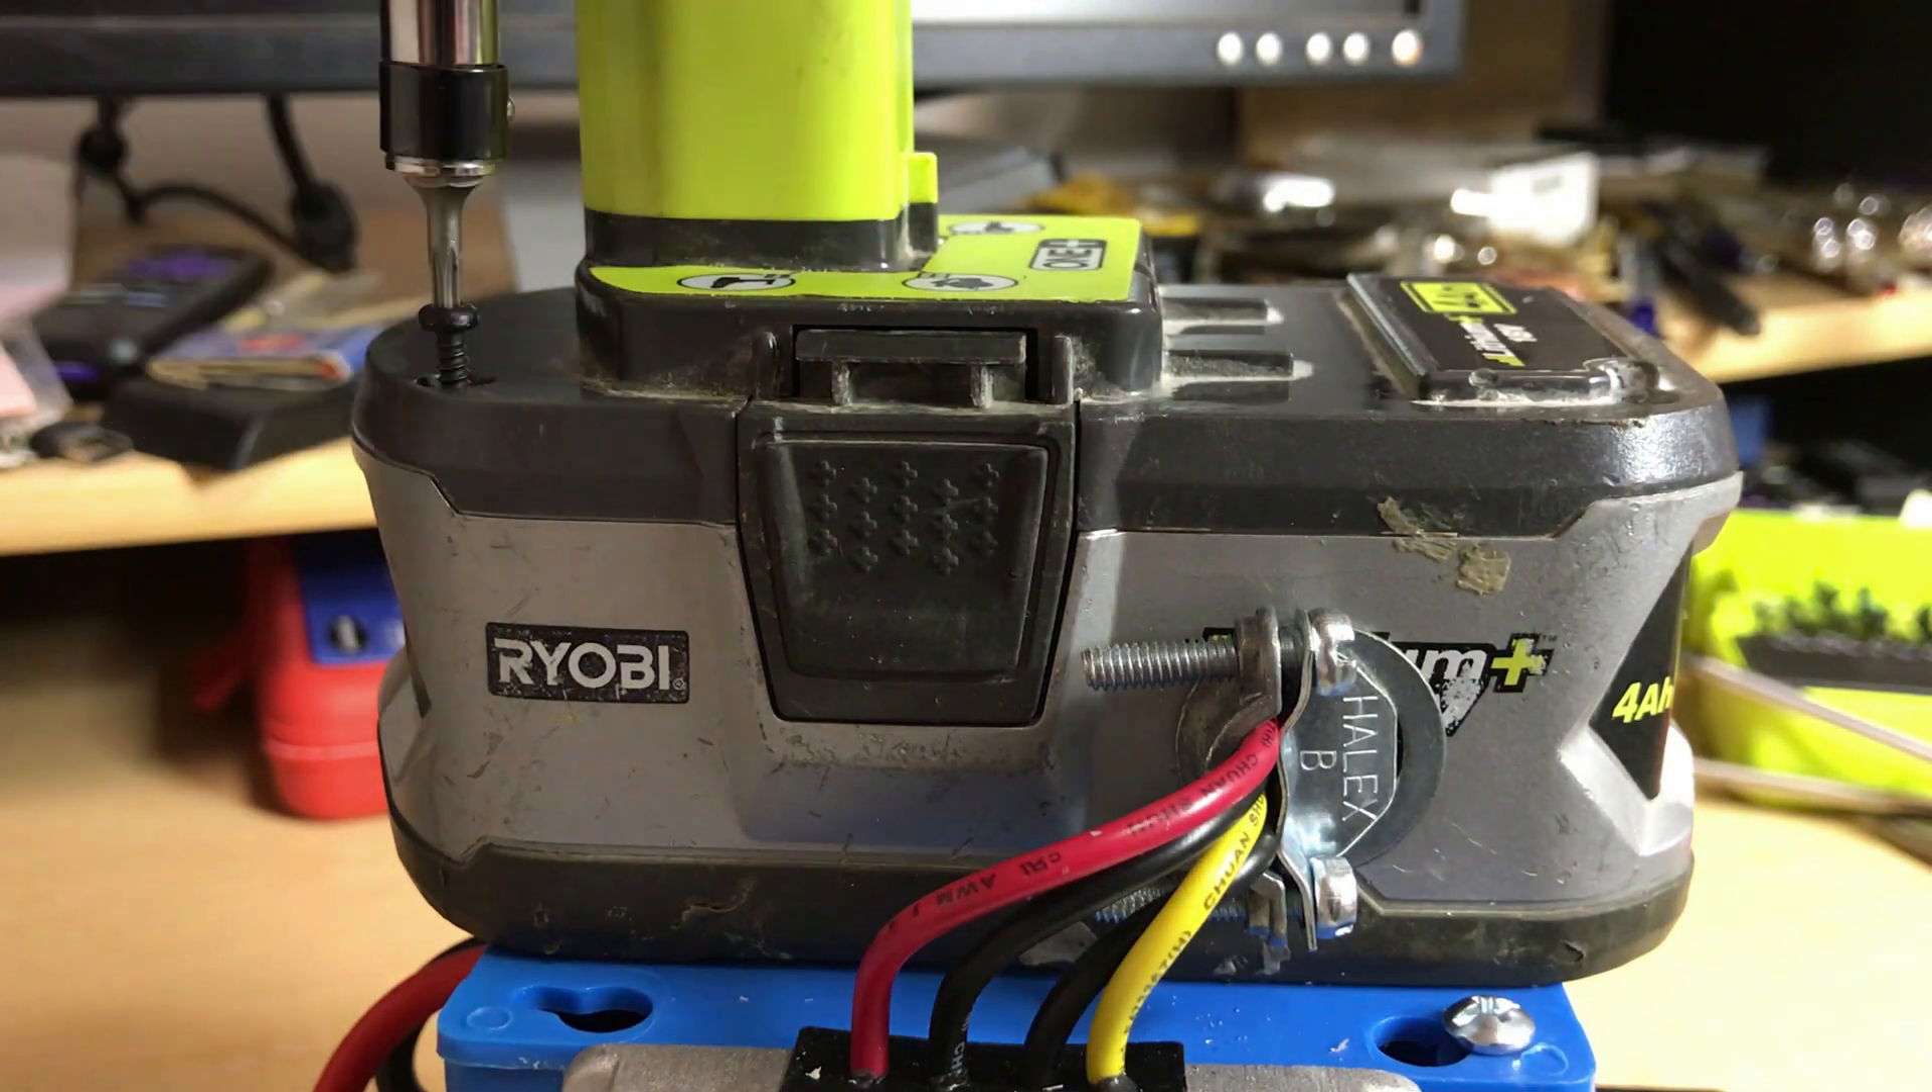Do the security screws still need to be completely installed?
Yes.